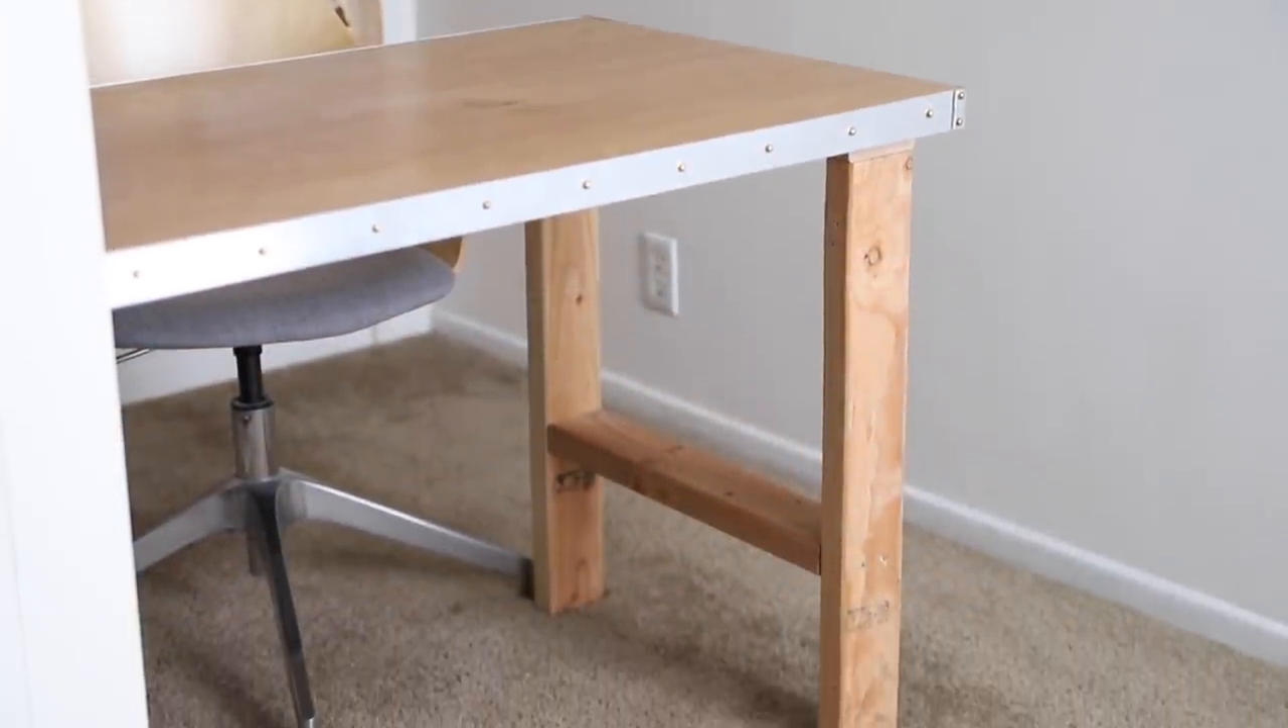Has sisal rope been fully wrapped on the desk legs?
No.